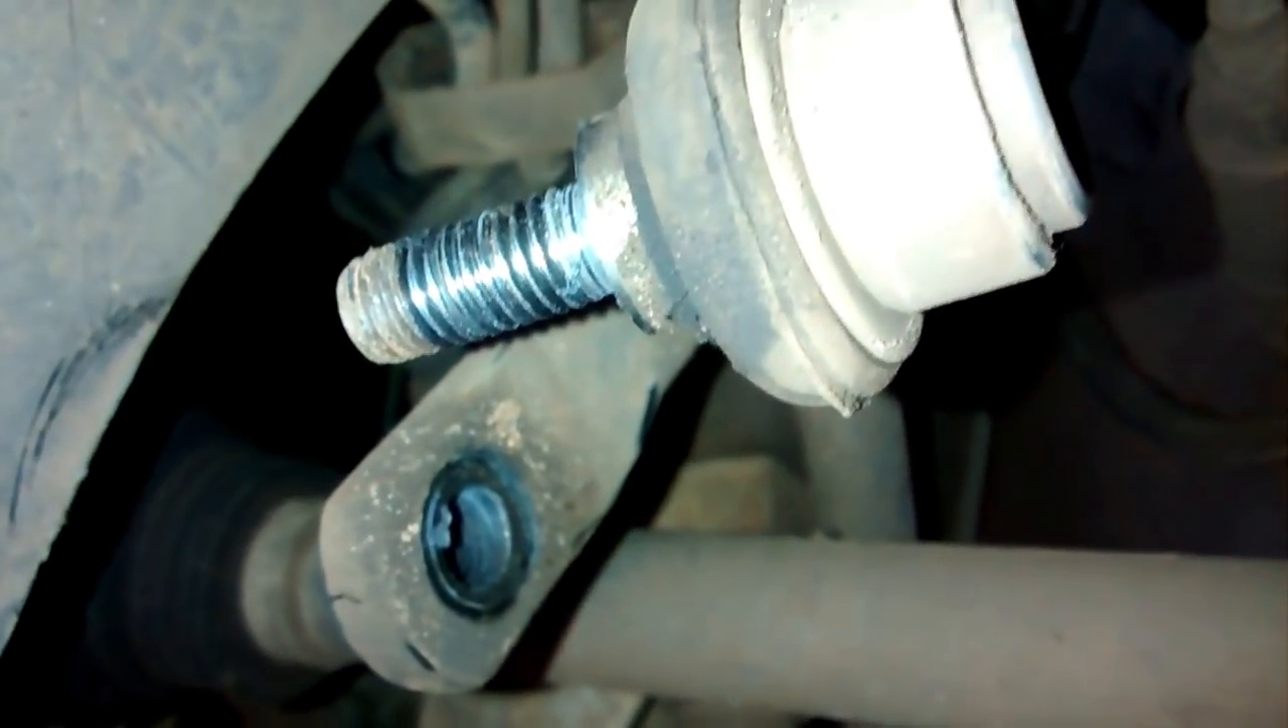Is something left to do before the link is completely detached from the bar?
No.